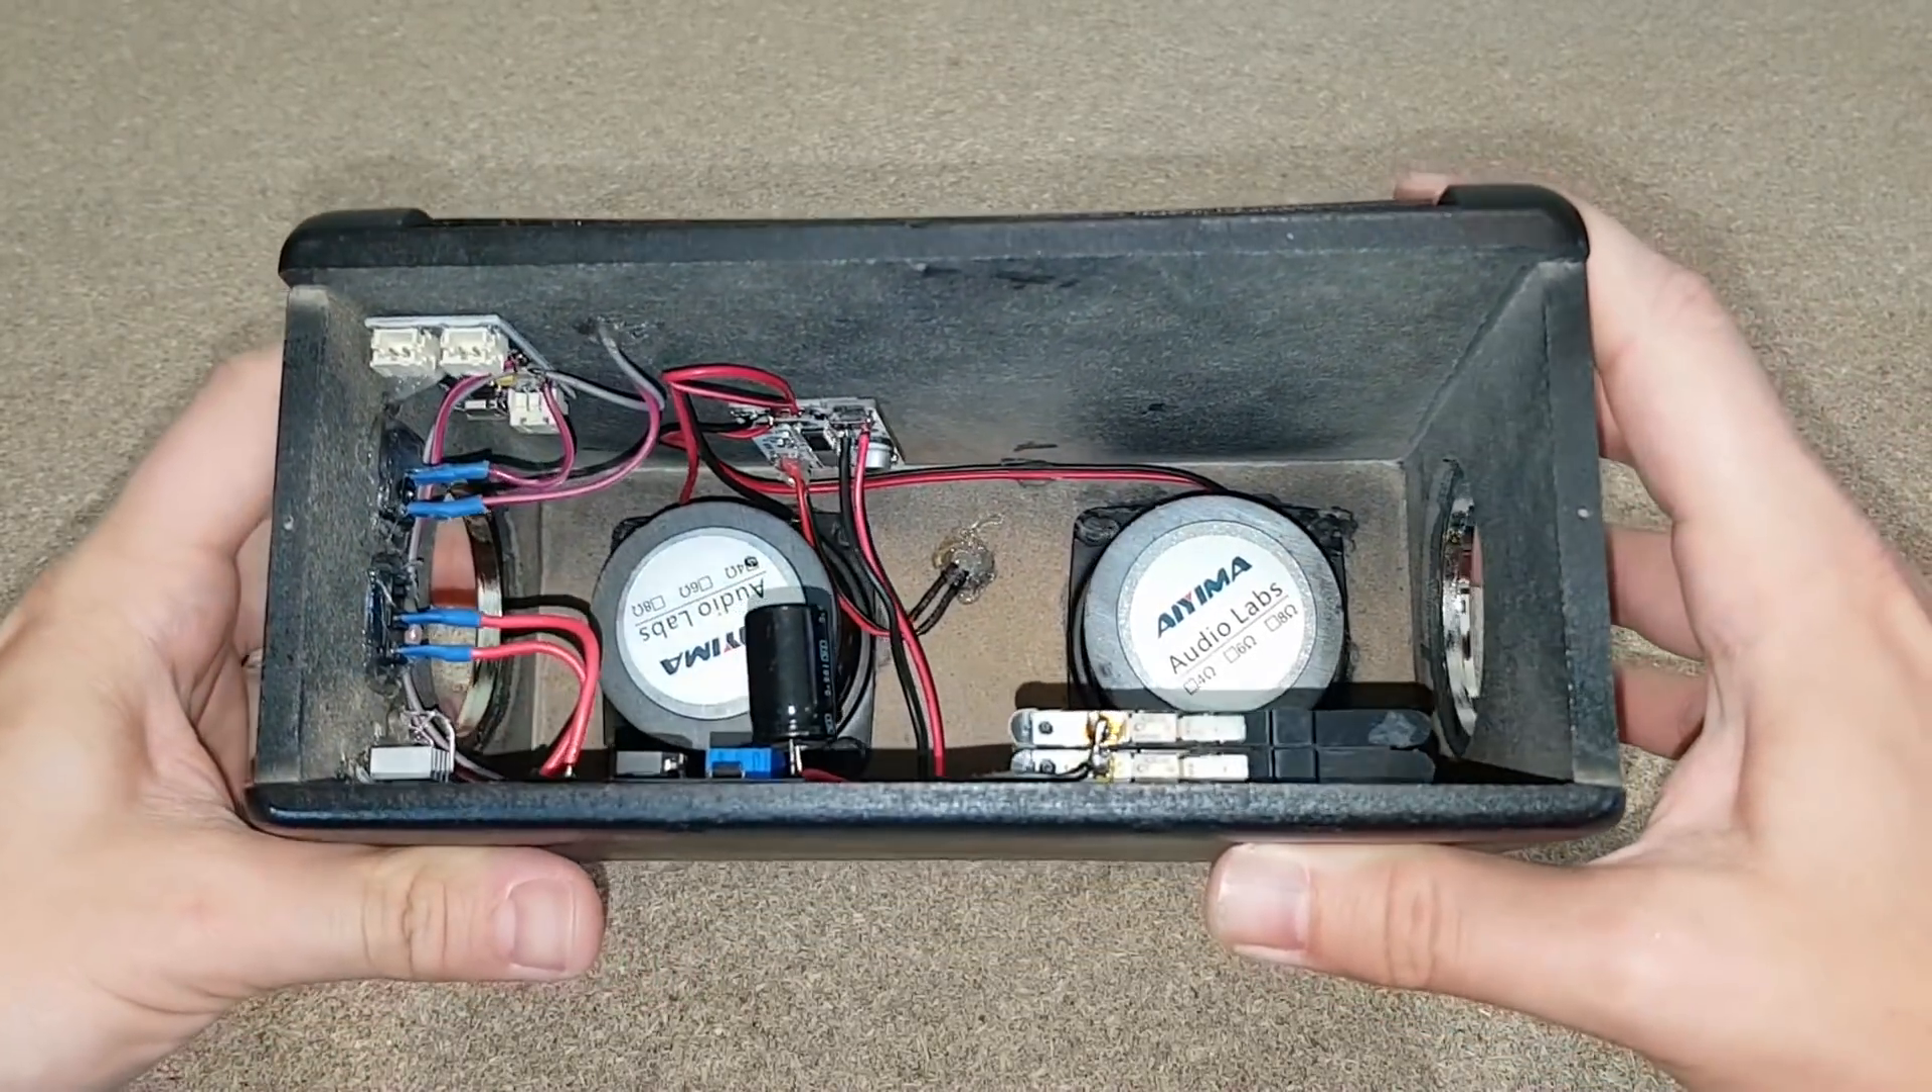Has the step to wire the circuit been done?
Yes.